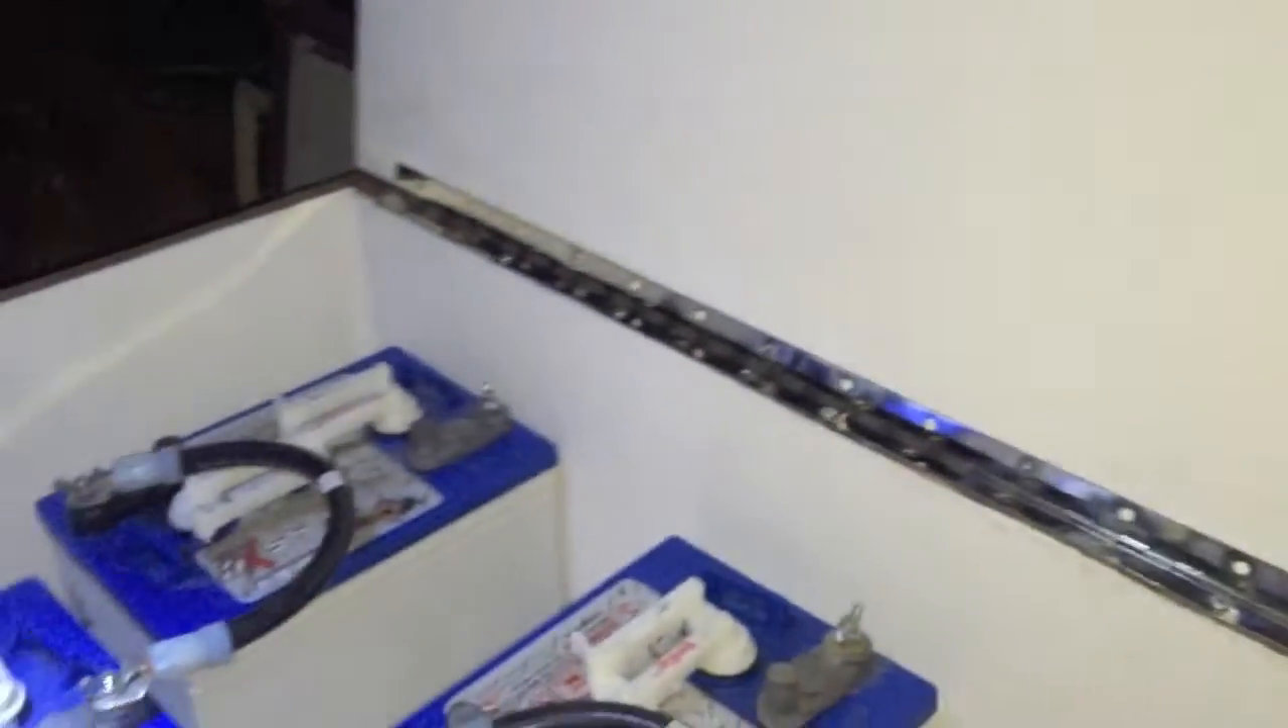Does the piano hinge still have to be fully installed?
No.